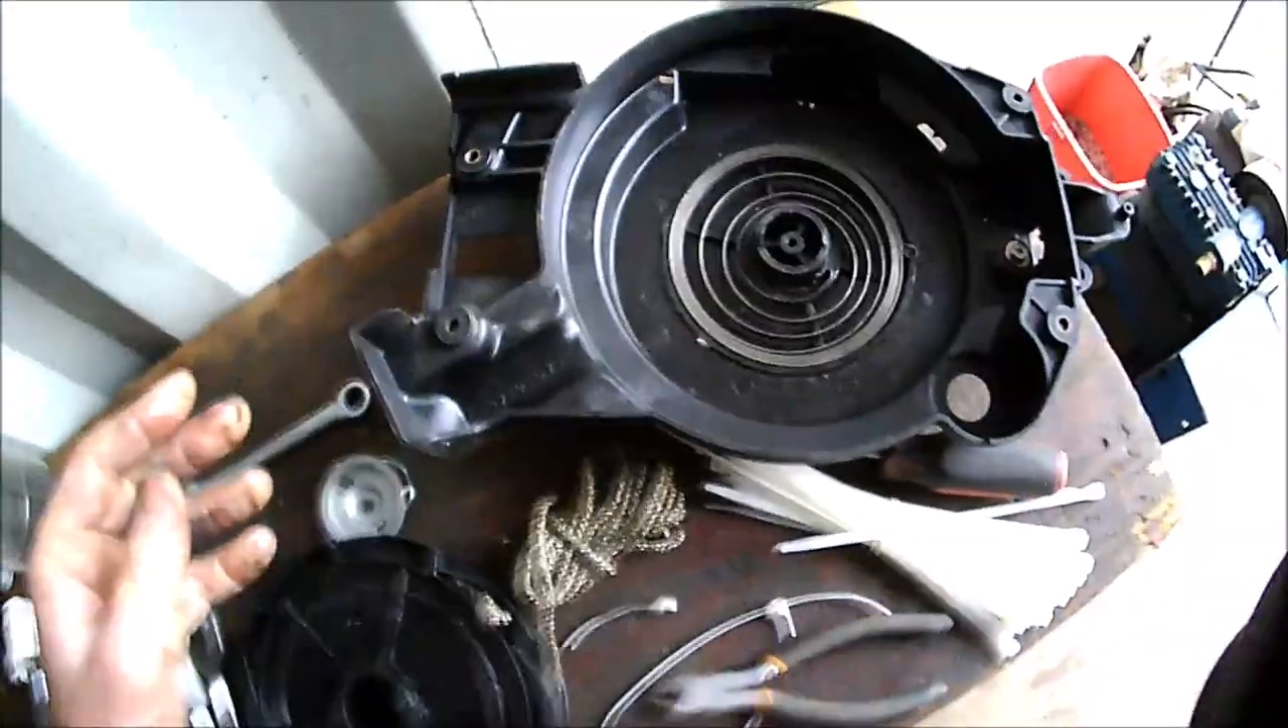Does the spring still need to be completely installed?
No.